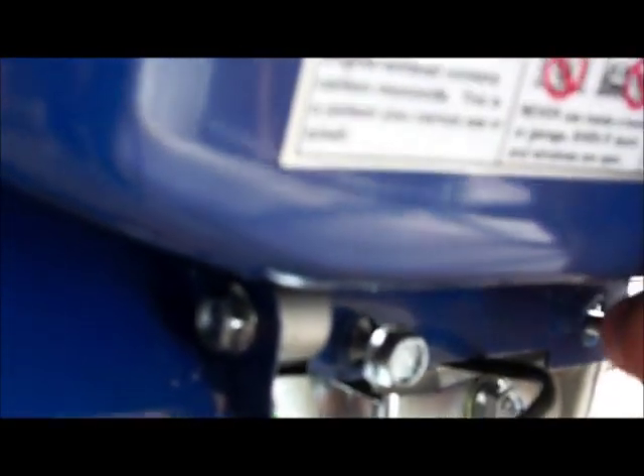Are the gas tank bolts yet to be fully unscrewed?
Yes.